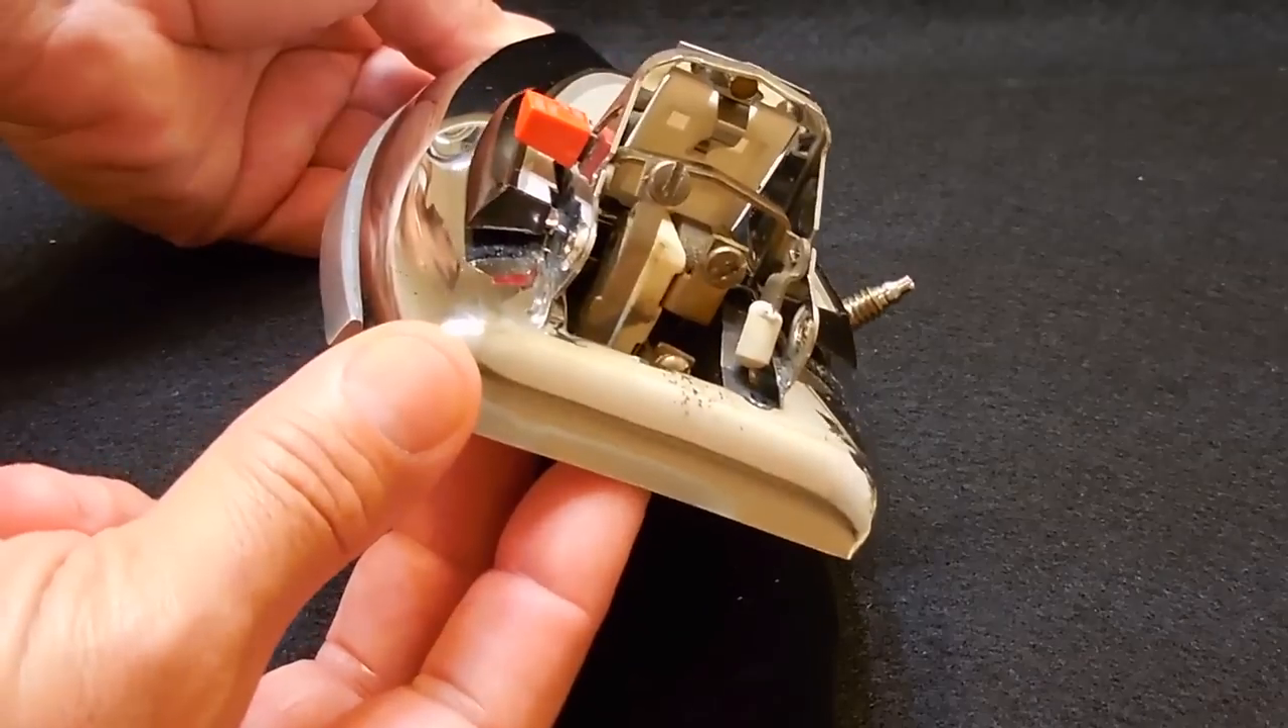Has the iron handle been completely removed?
Yes.